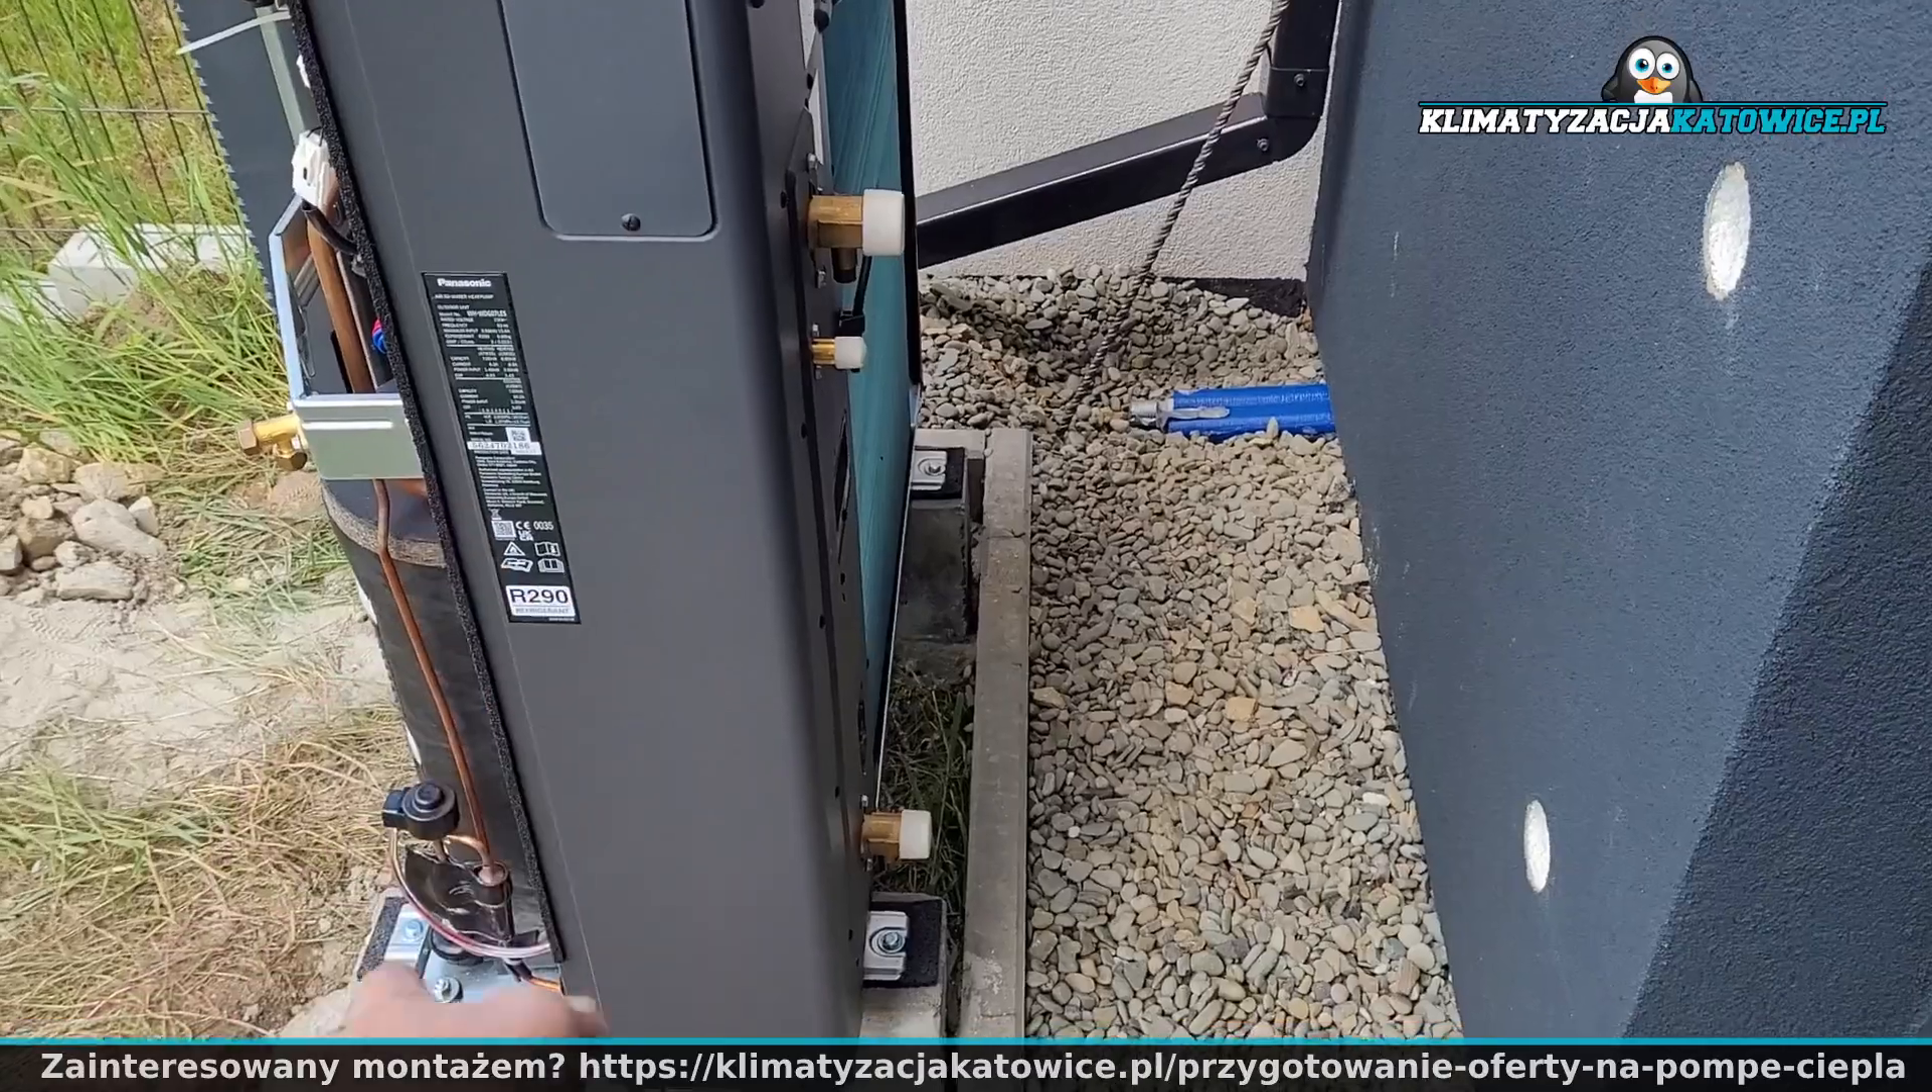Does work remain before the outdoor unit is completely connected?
Yes.